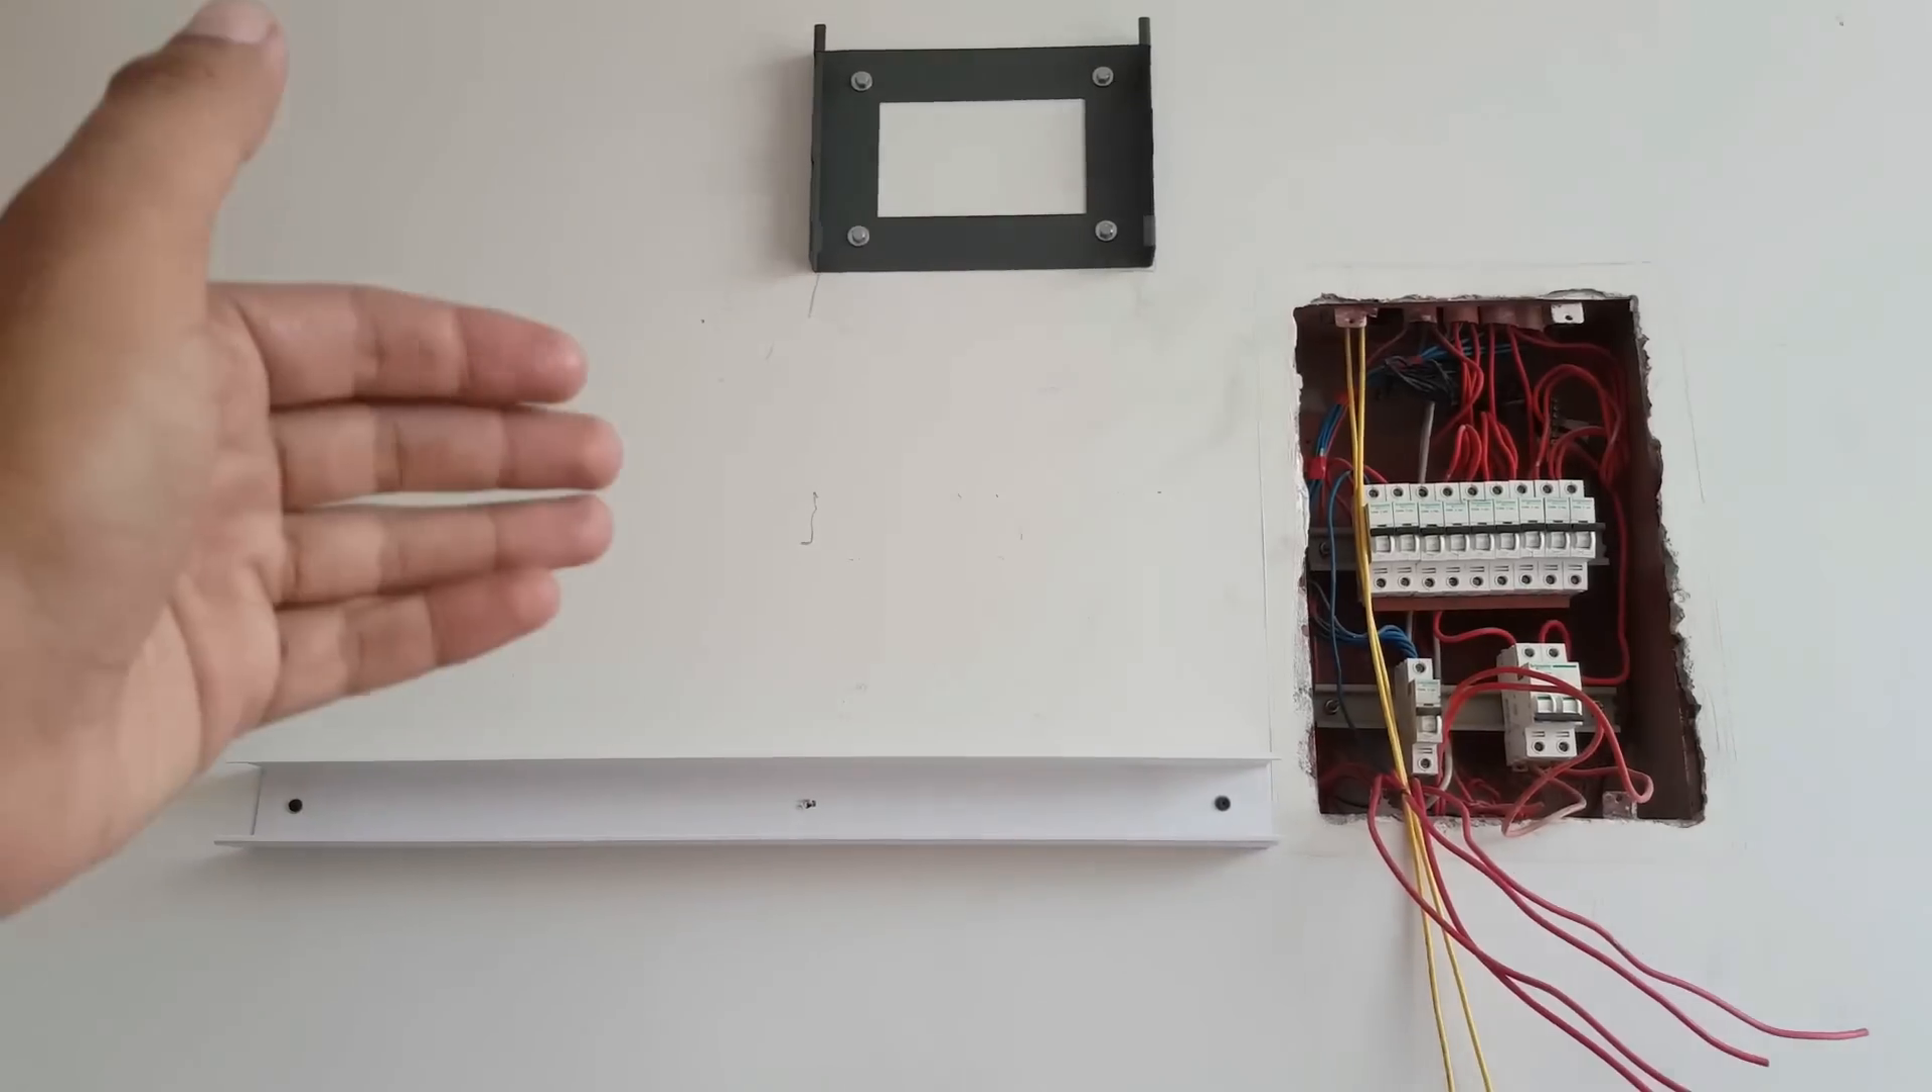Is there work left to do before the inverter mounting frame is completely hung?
No.